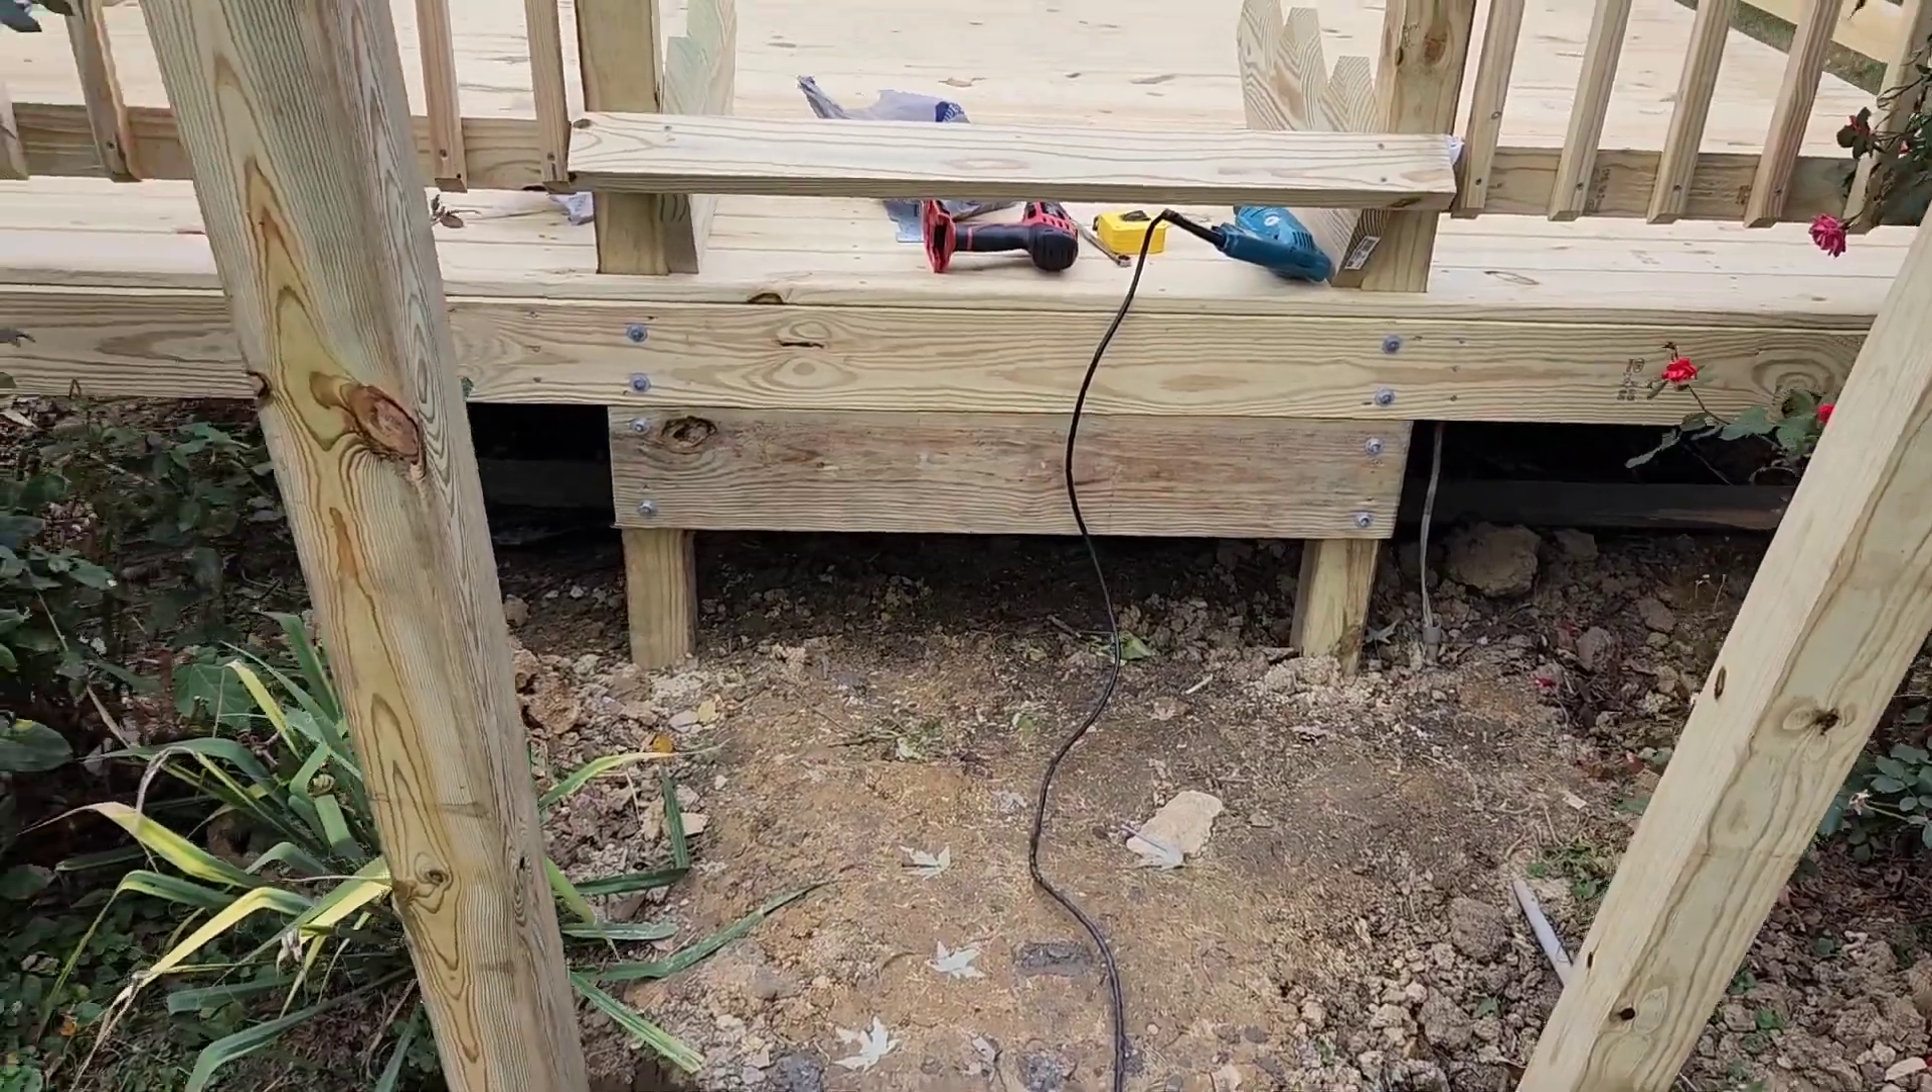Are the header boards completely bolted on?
Yes.